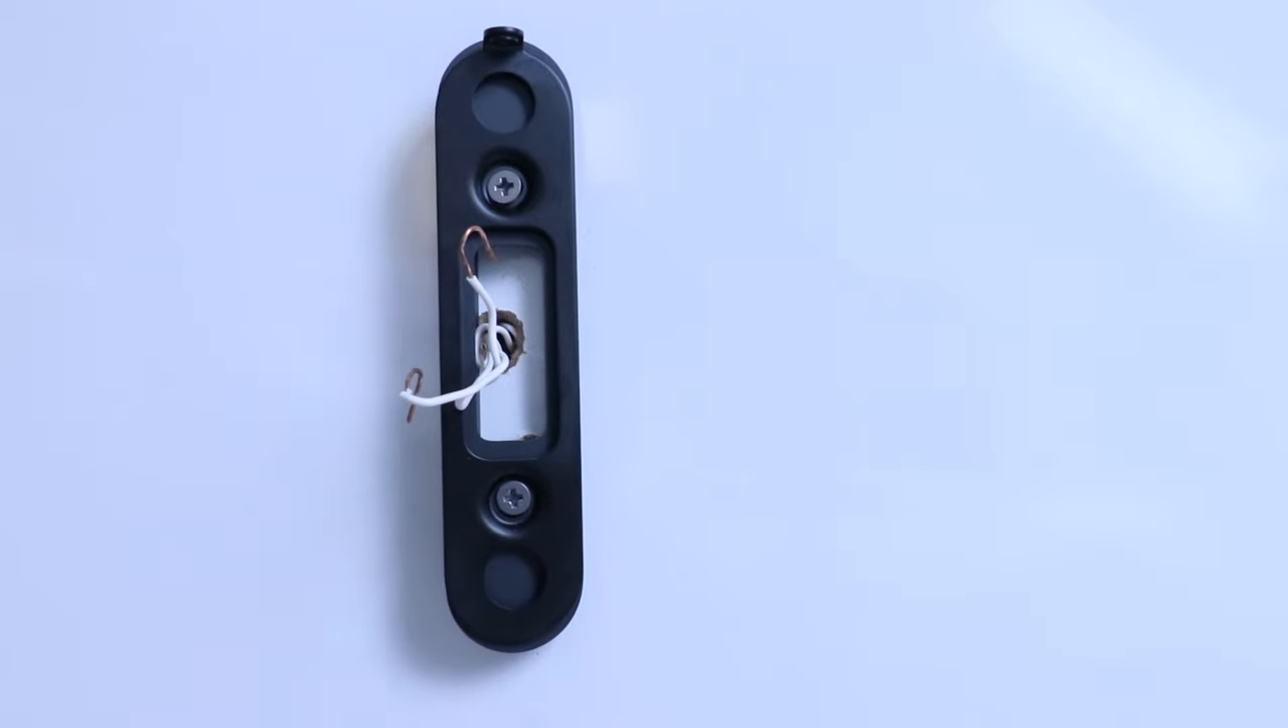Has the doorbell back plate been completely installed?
Yes.